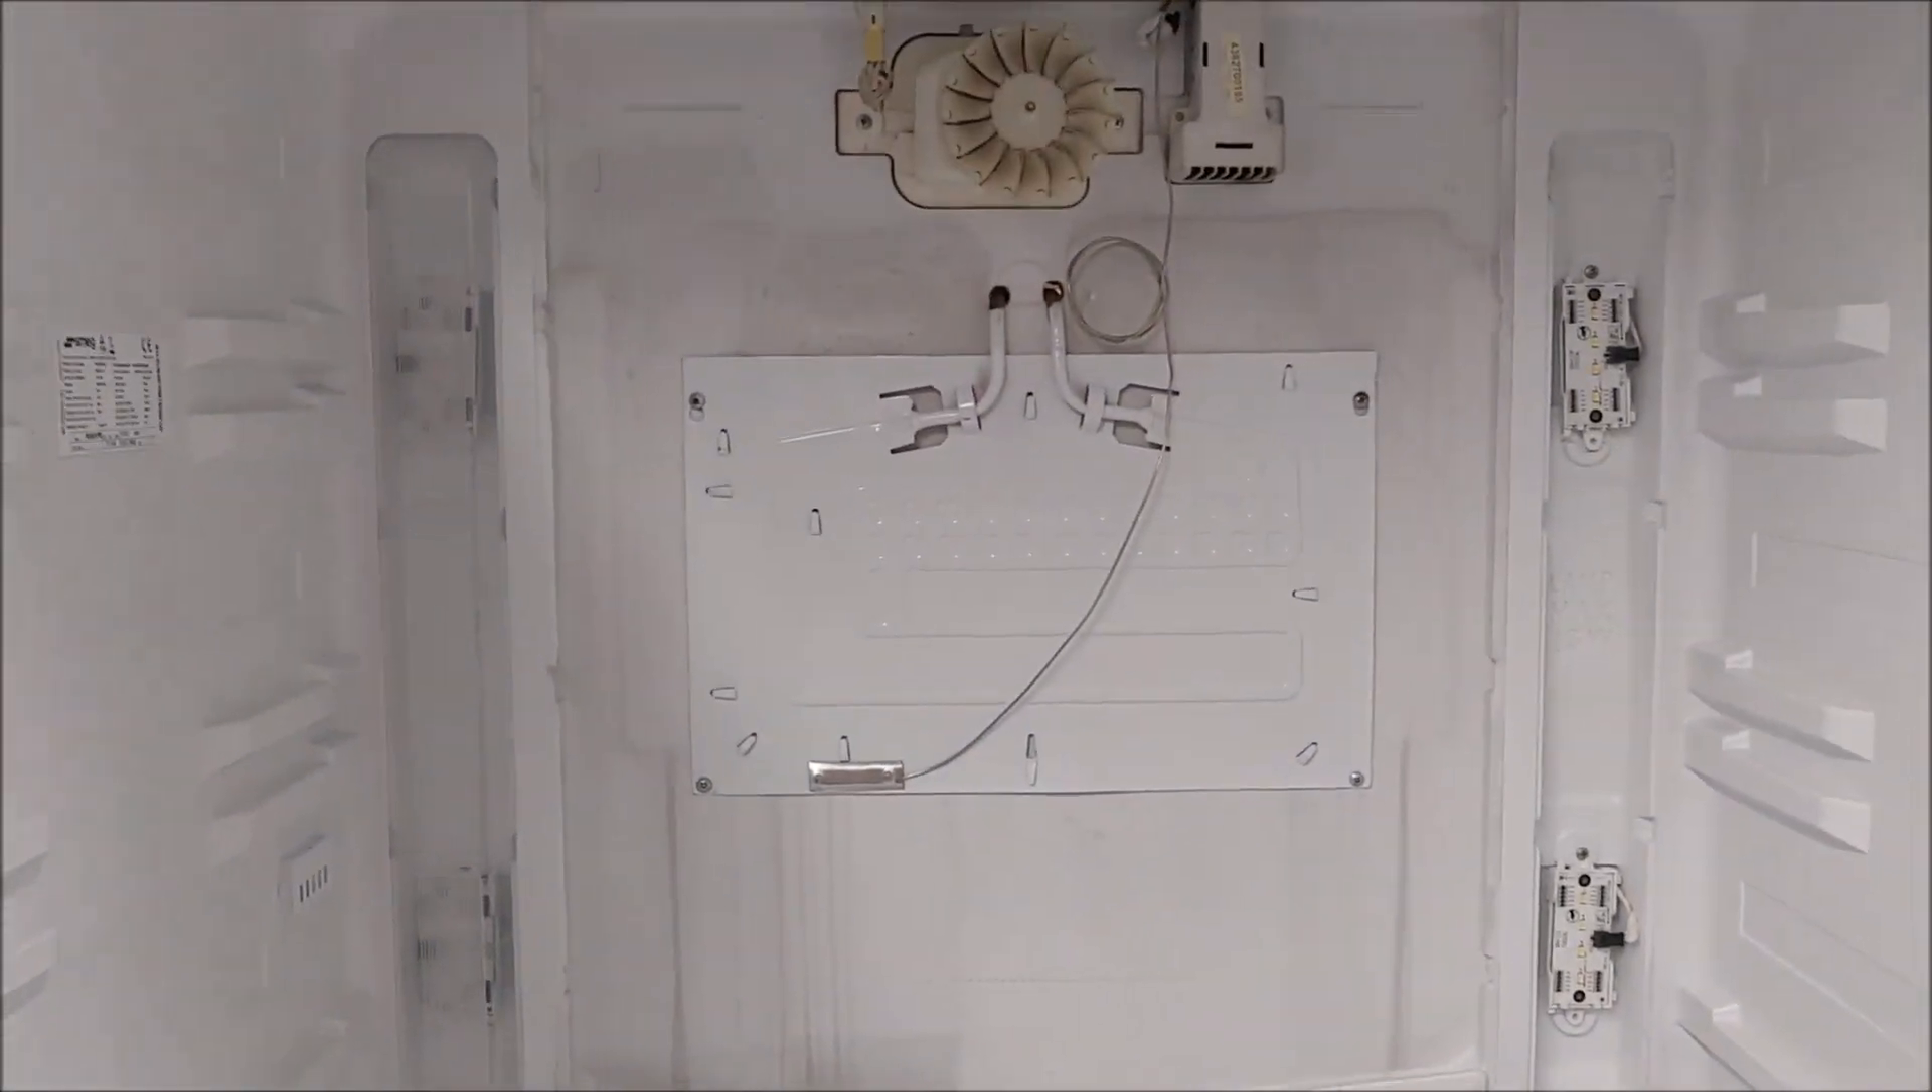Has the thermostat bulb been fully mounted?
Yes.